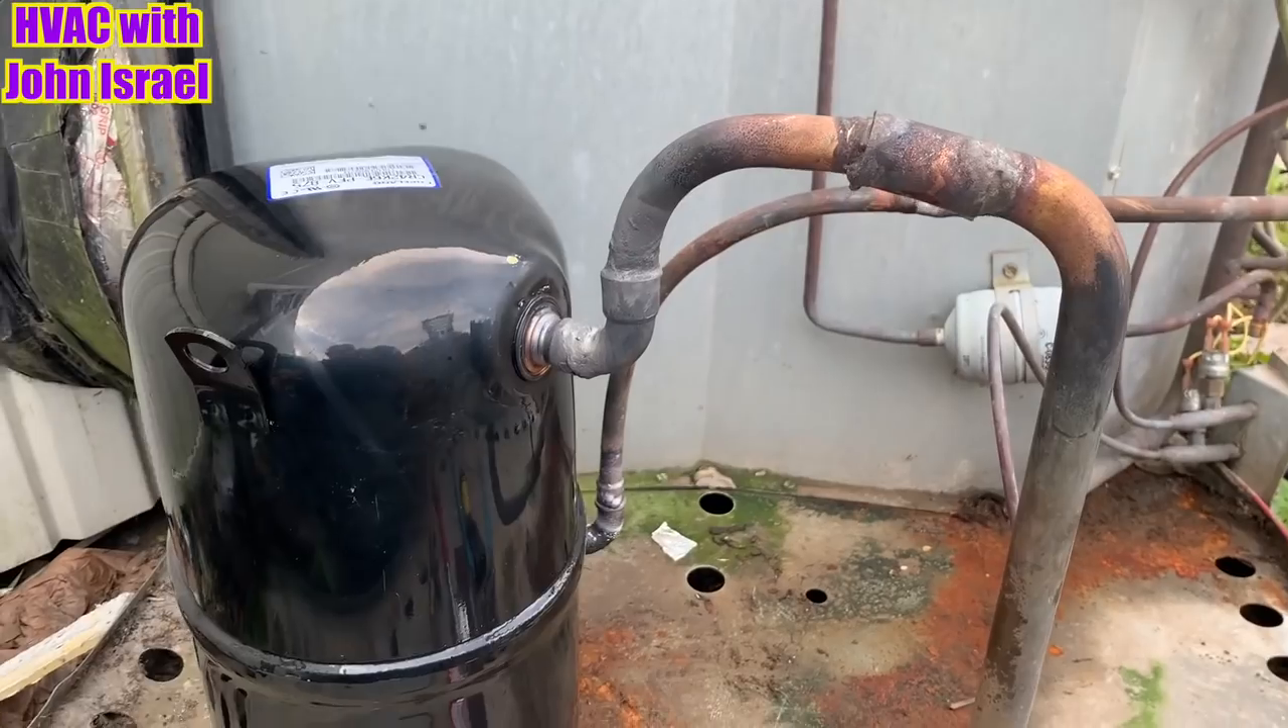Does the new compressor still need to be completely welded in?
No.